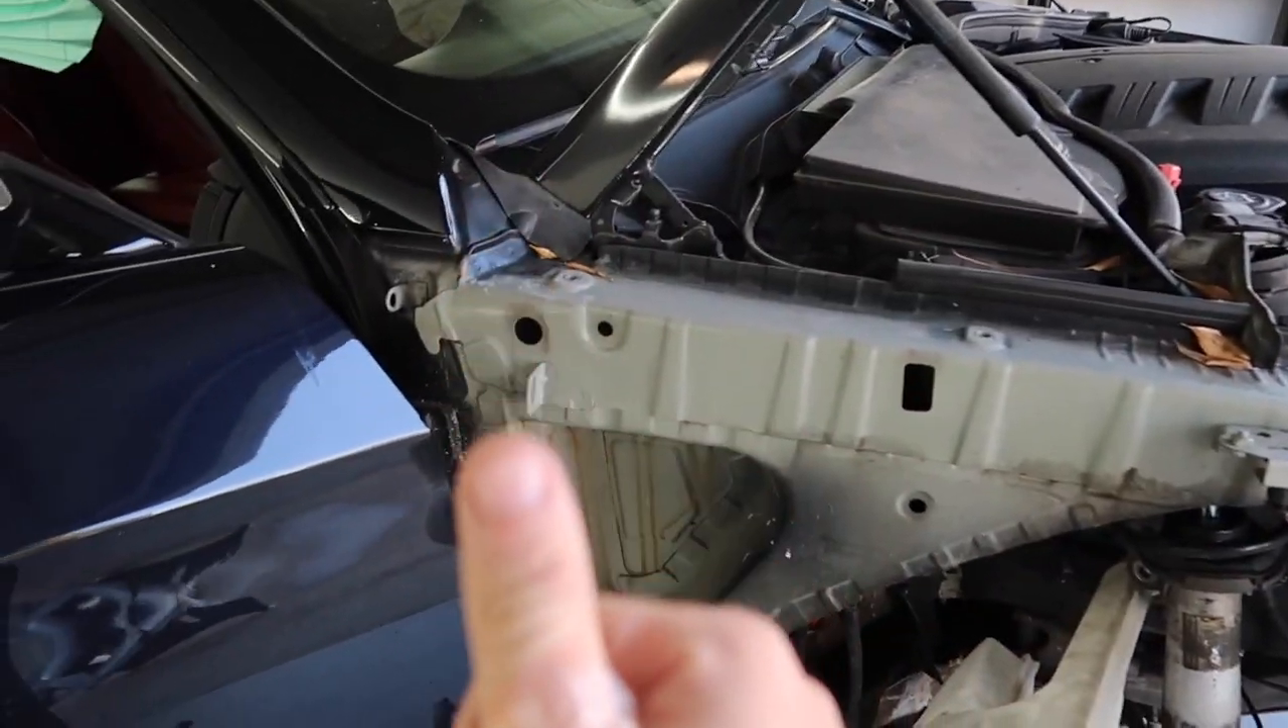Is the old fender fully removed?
Yes.